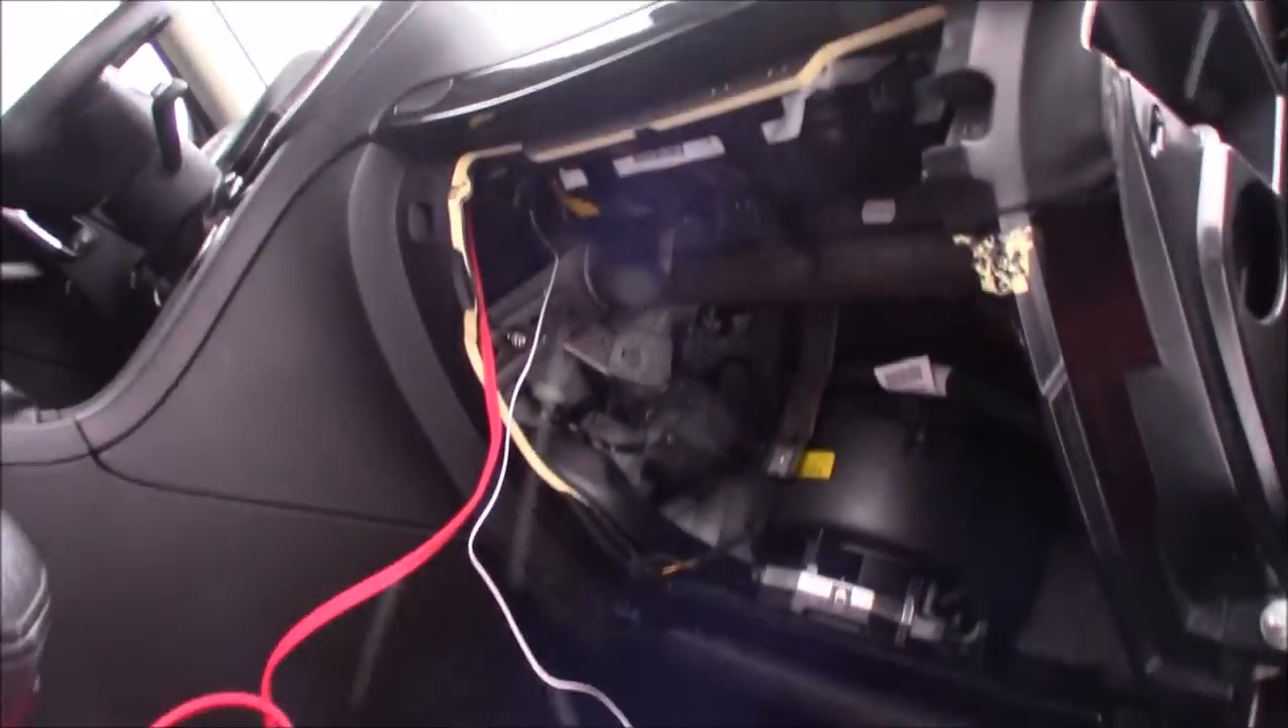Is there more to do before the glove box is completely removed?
No.